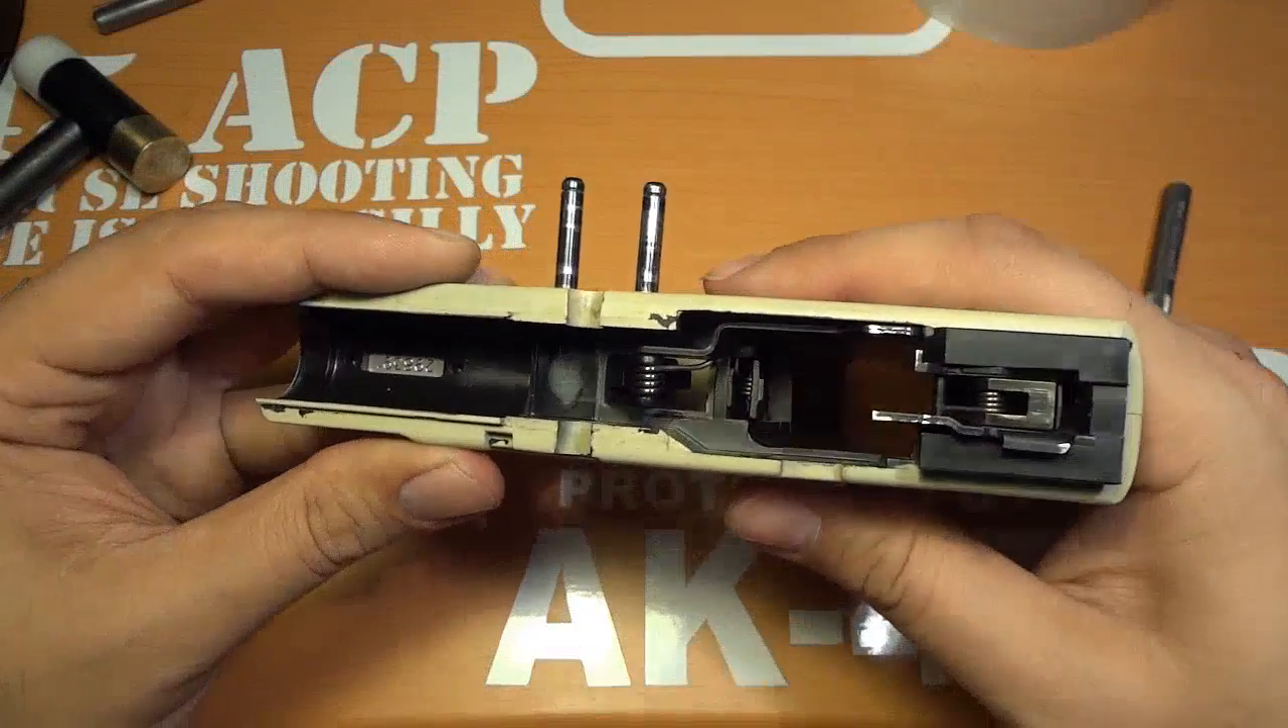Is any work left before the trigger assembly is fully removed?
Yes.